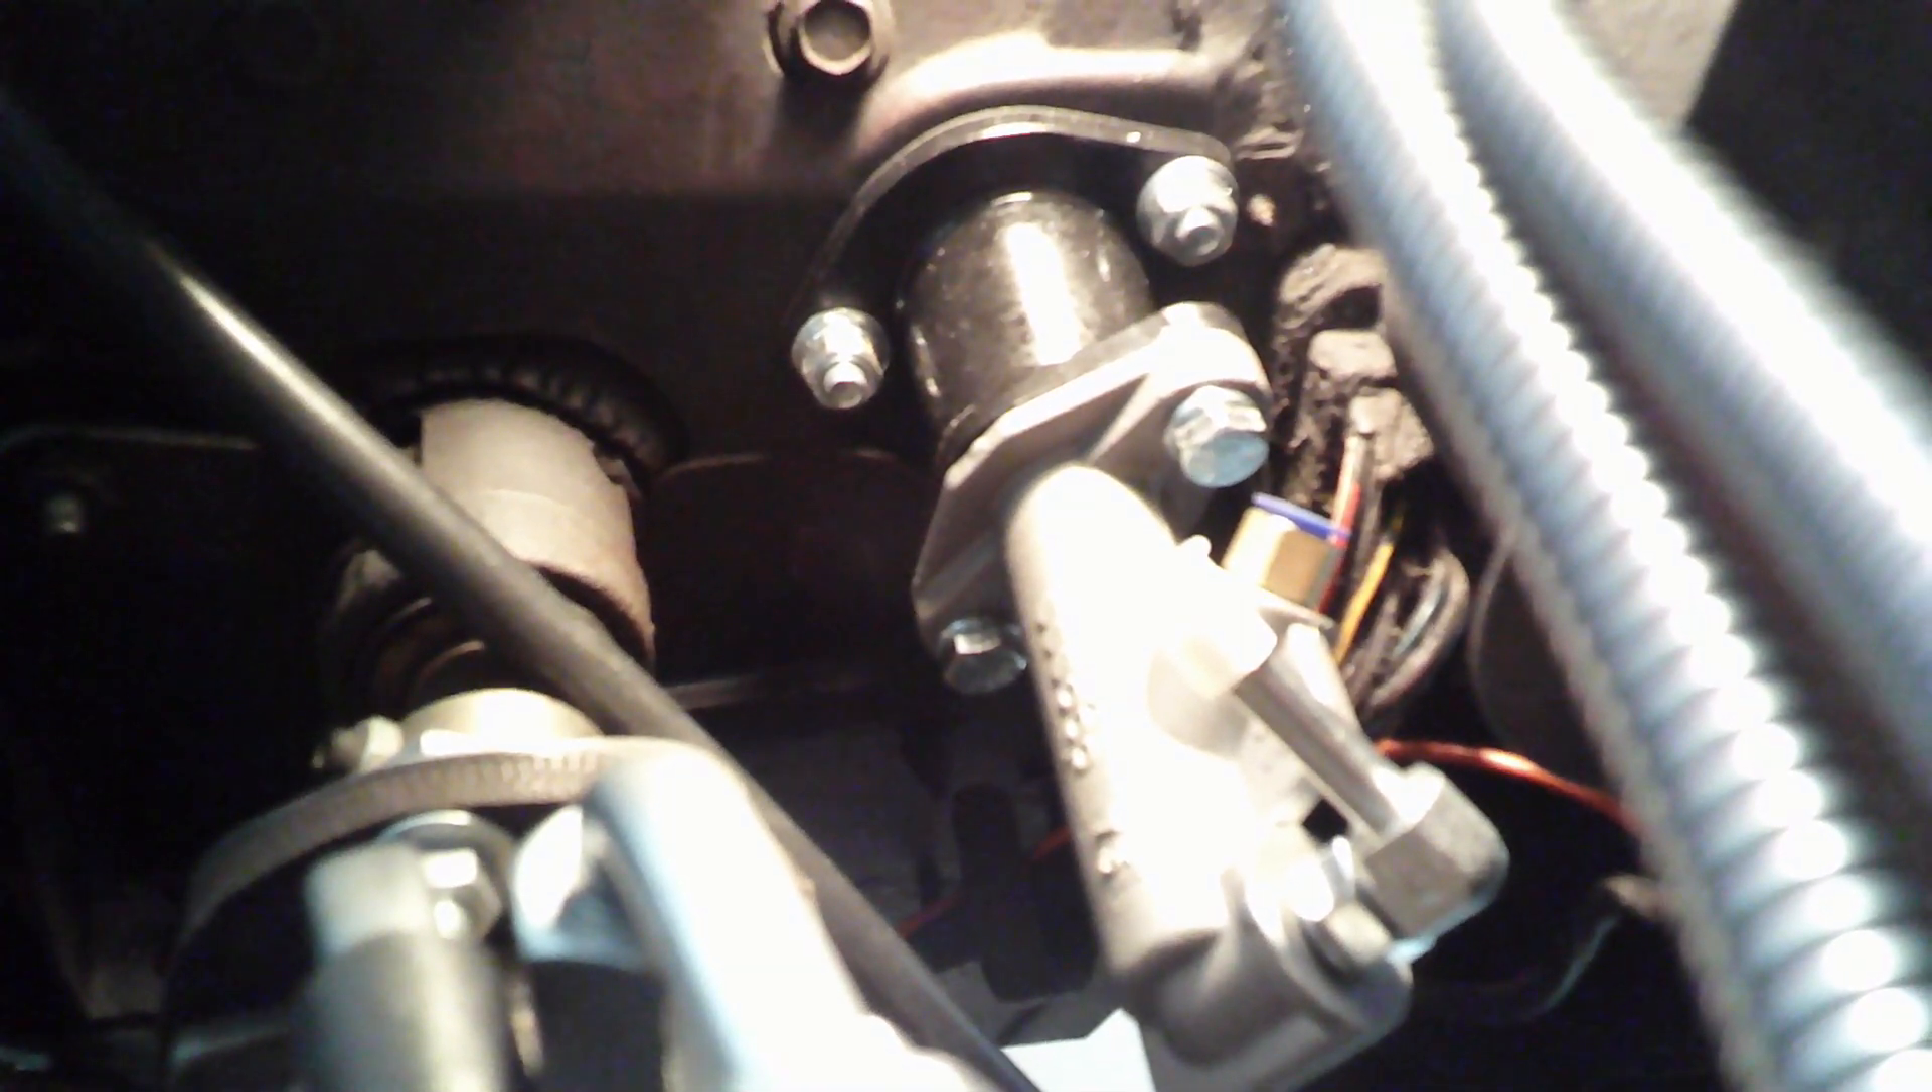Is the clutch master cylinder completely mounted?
Yes.